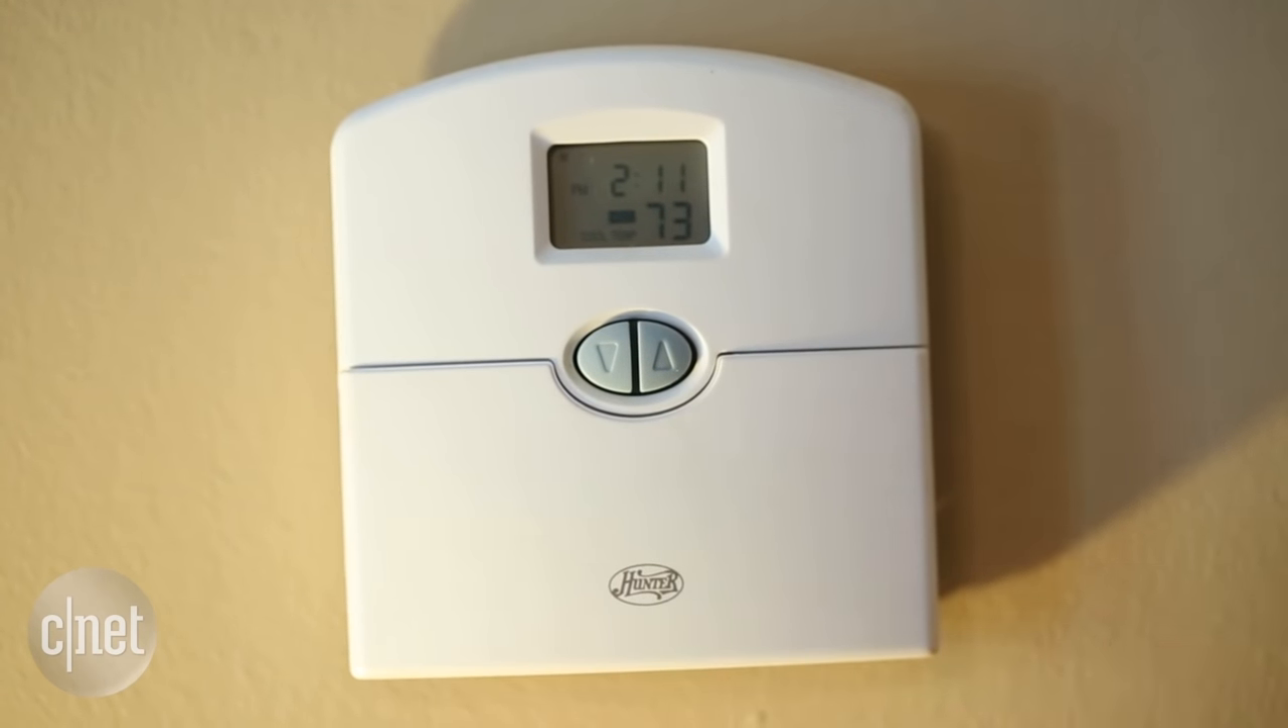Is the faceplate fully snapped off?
No.